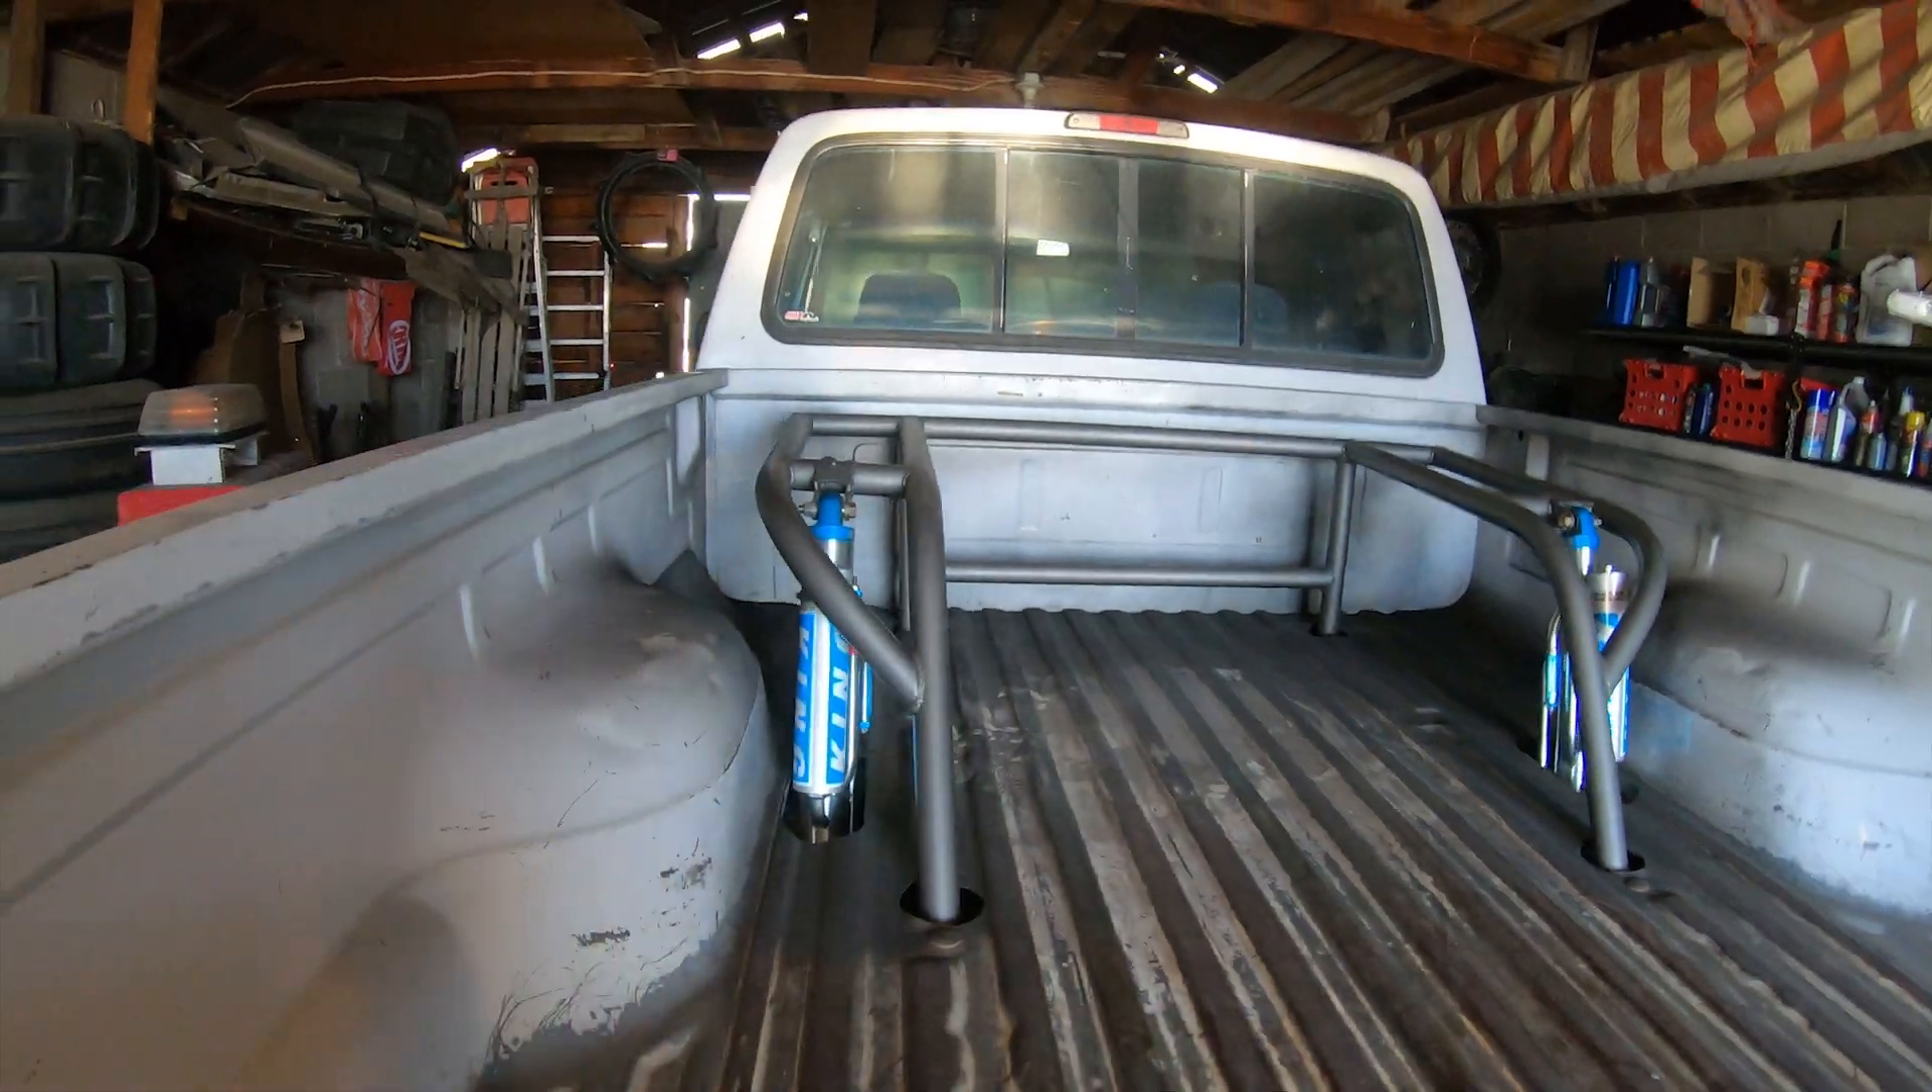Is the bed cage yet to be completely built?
No.